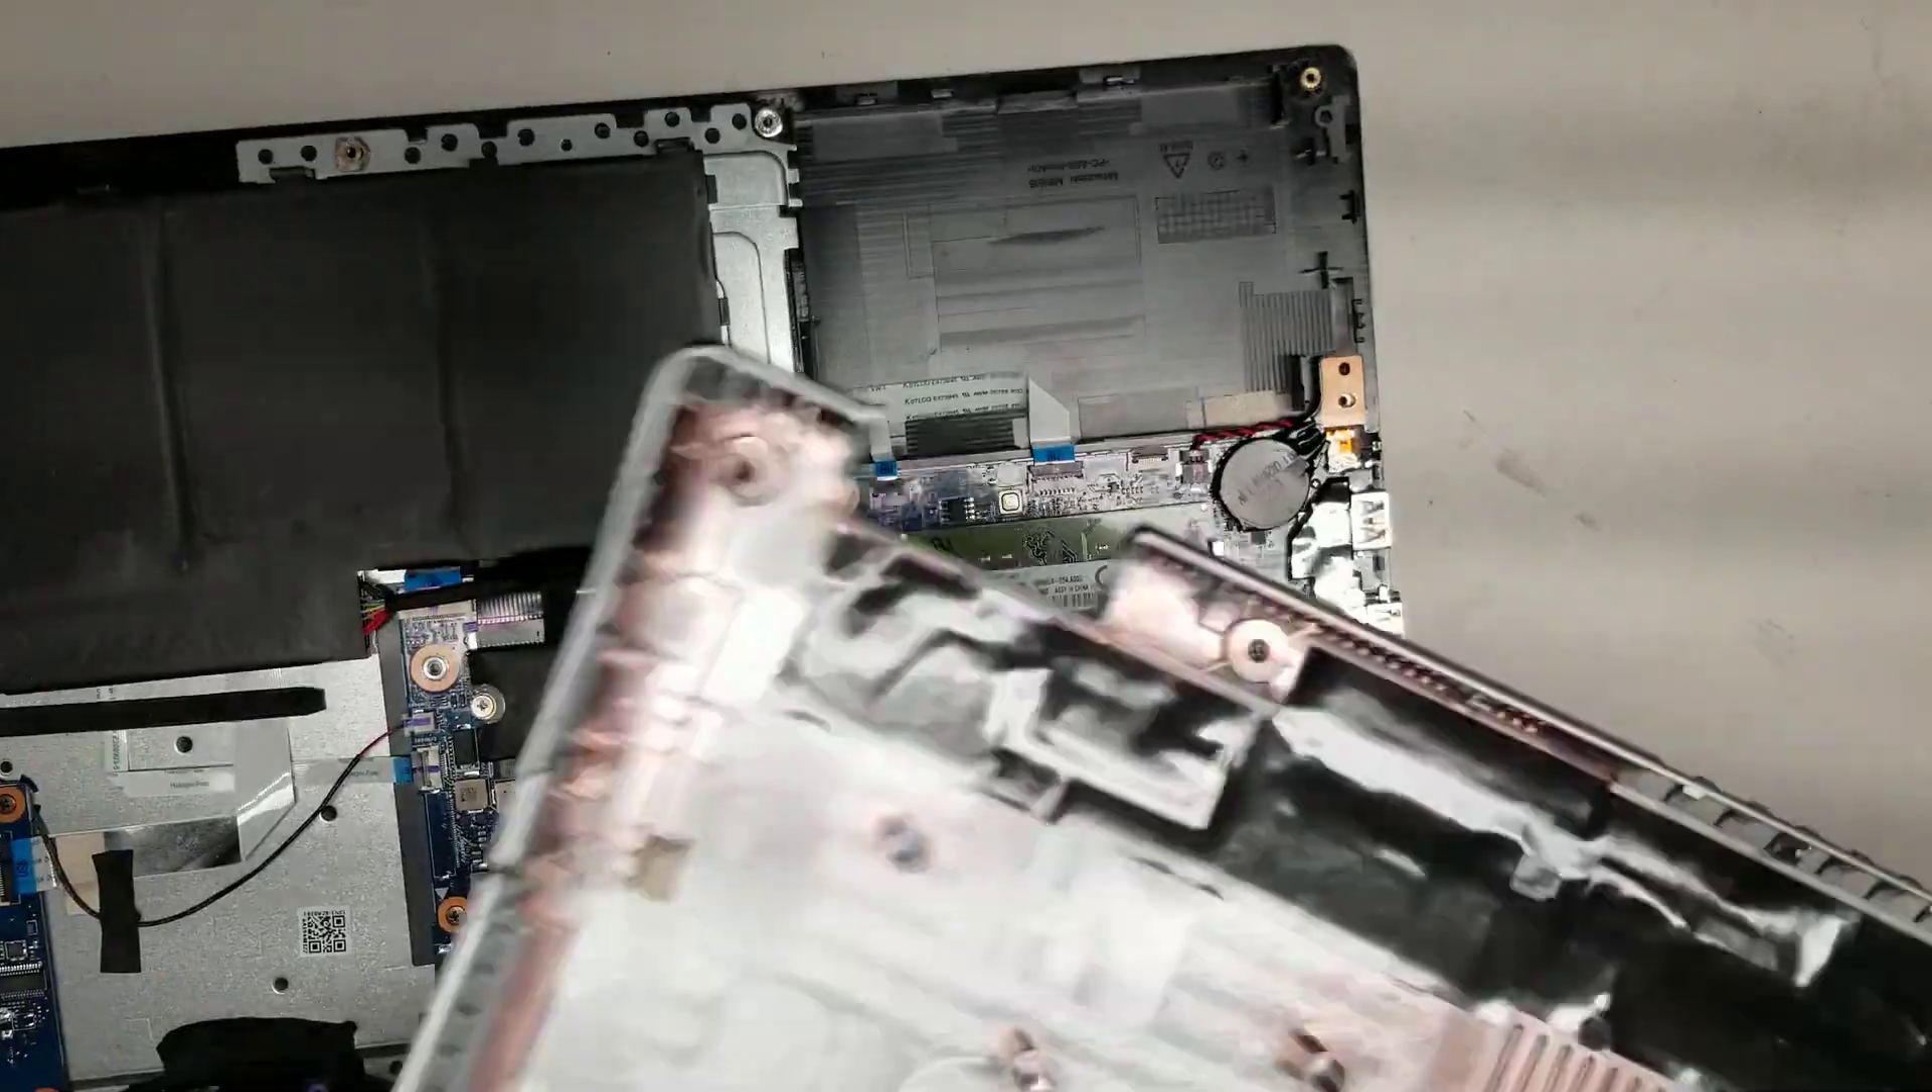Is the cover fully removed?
Yes.